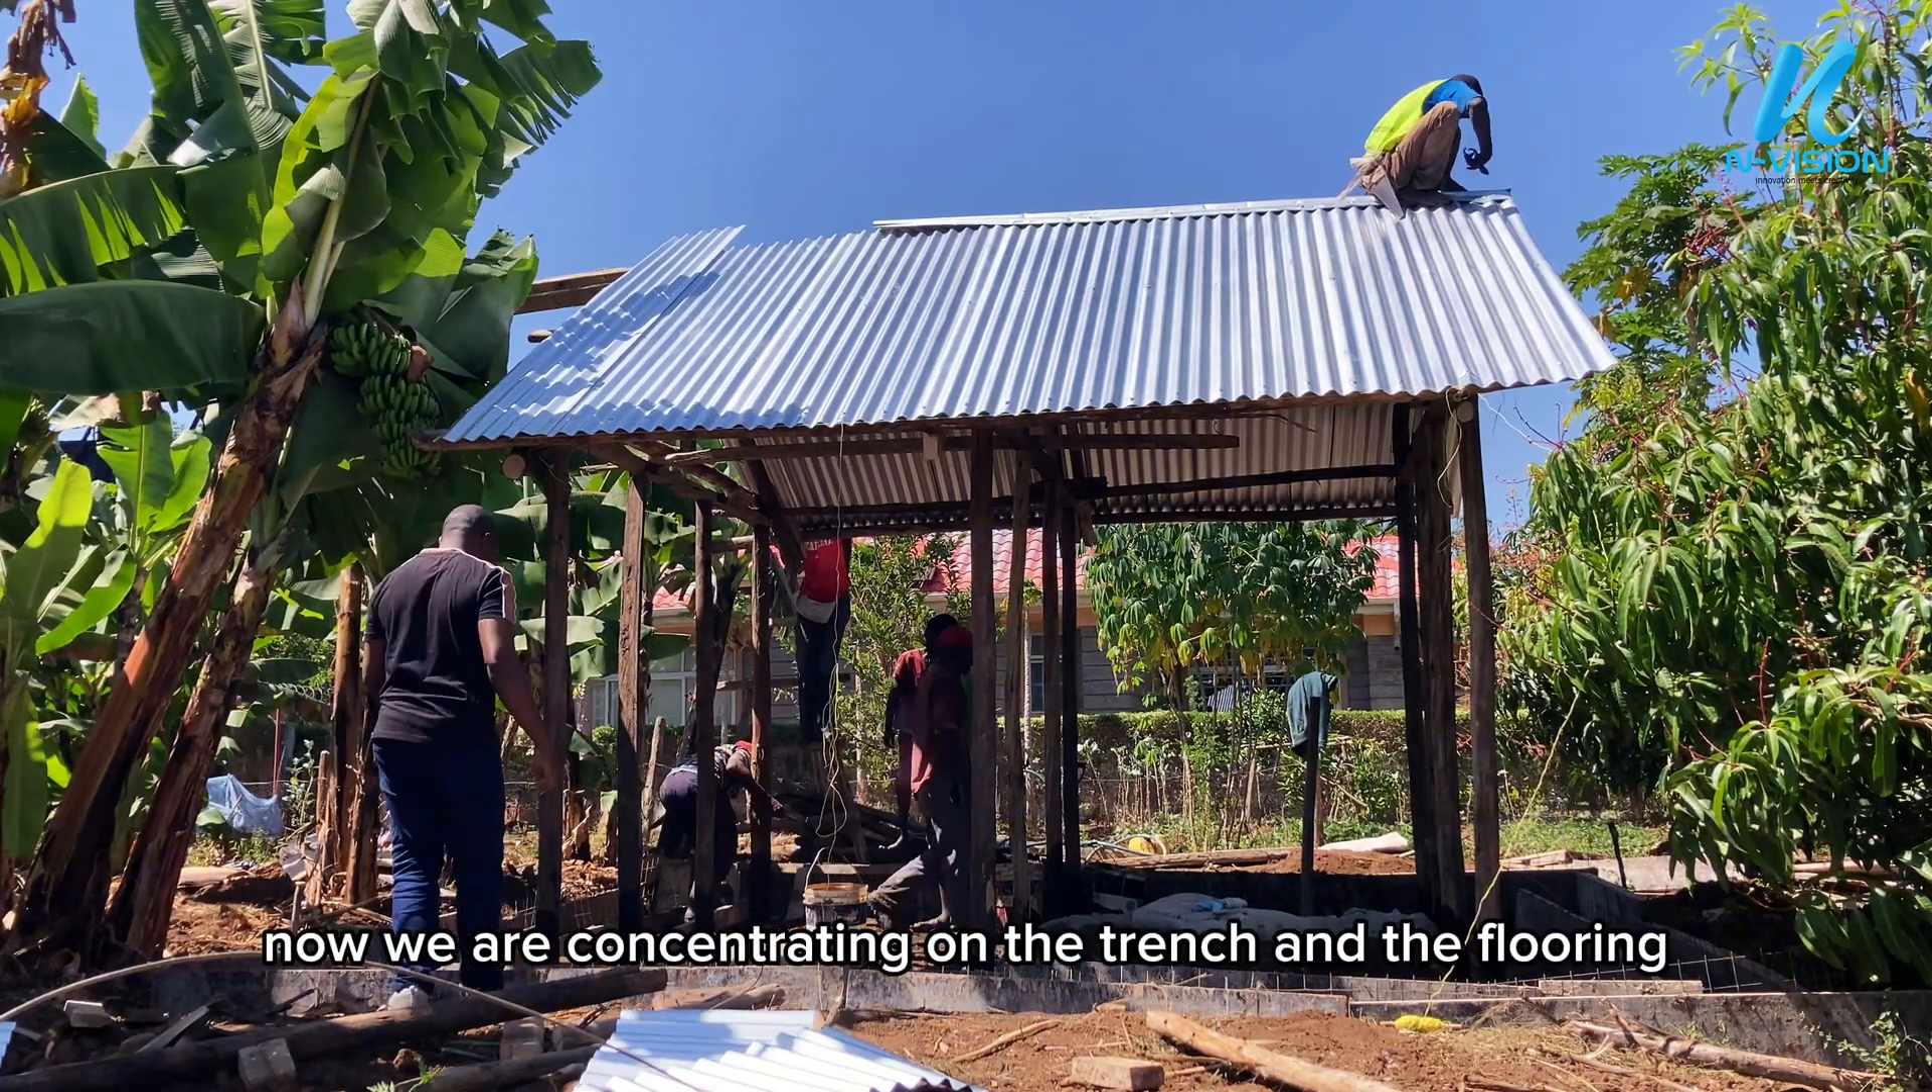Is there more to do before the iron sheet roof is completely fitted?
Yes.